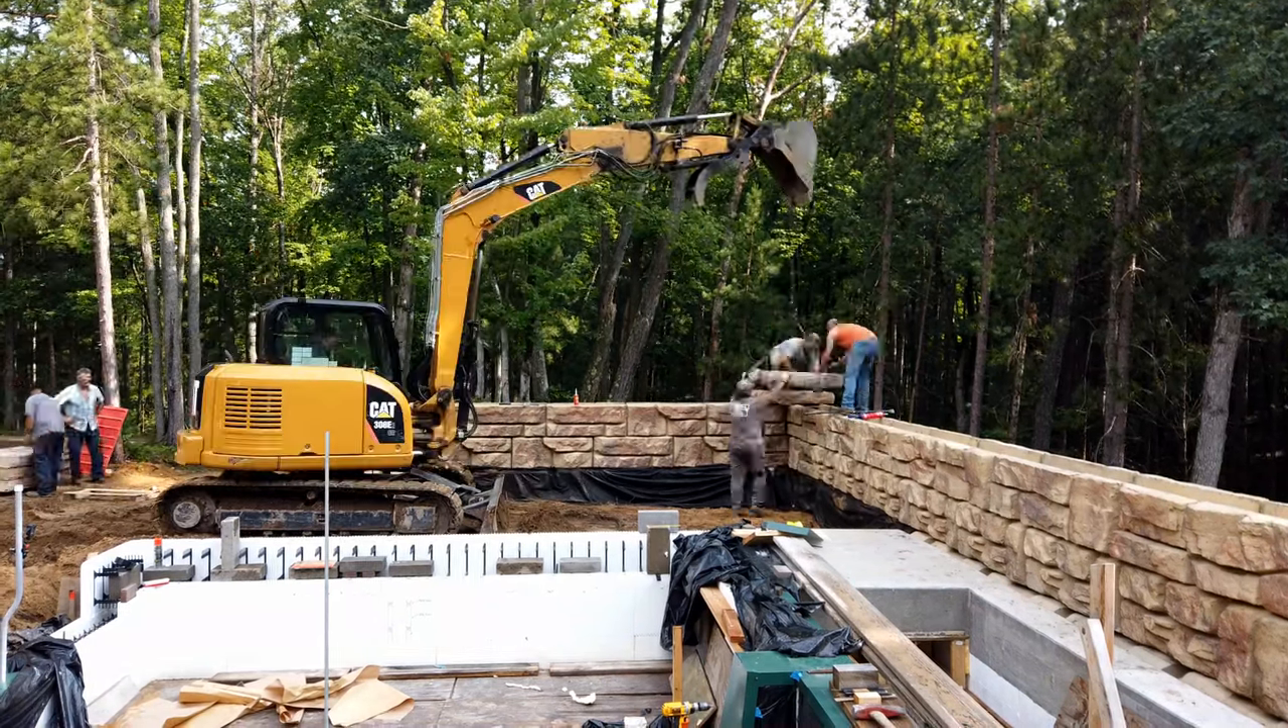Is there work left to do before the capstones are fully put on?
Yes.